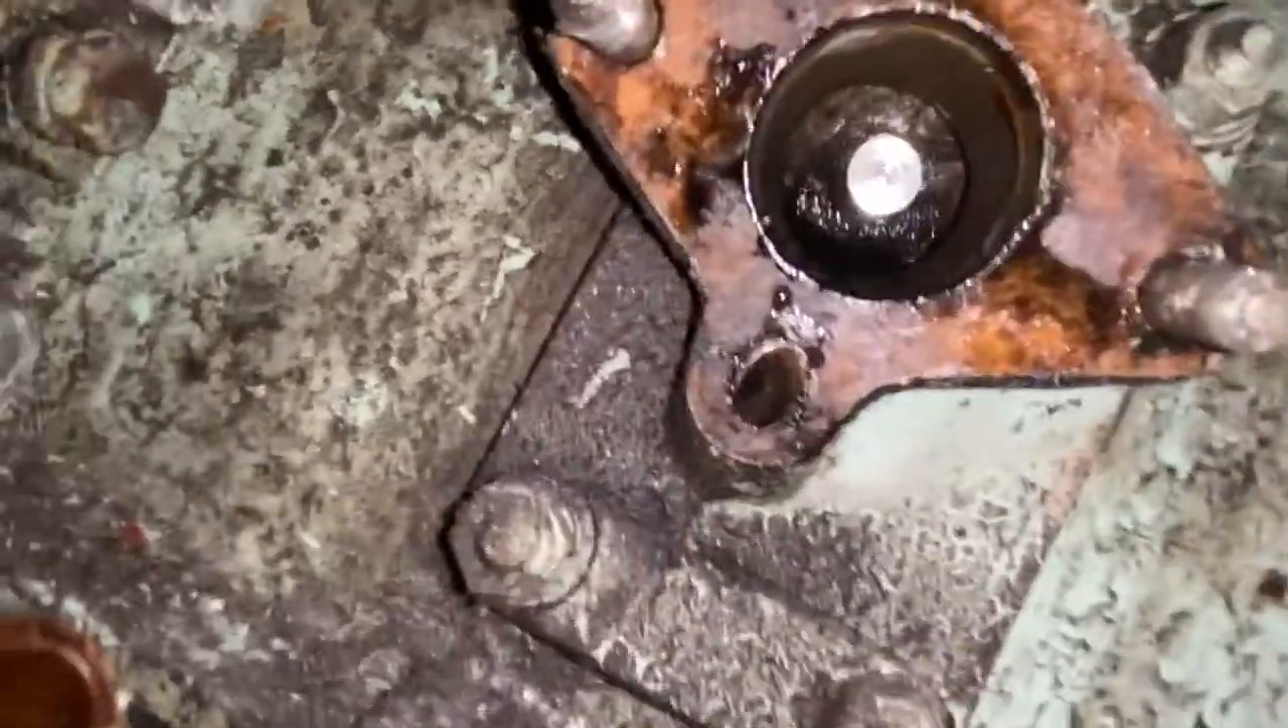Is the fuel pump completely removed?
Yes.